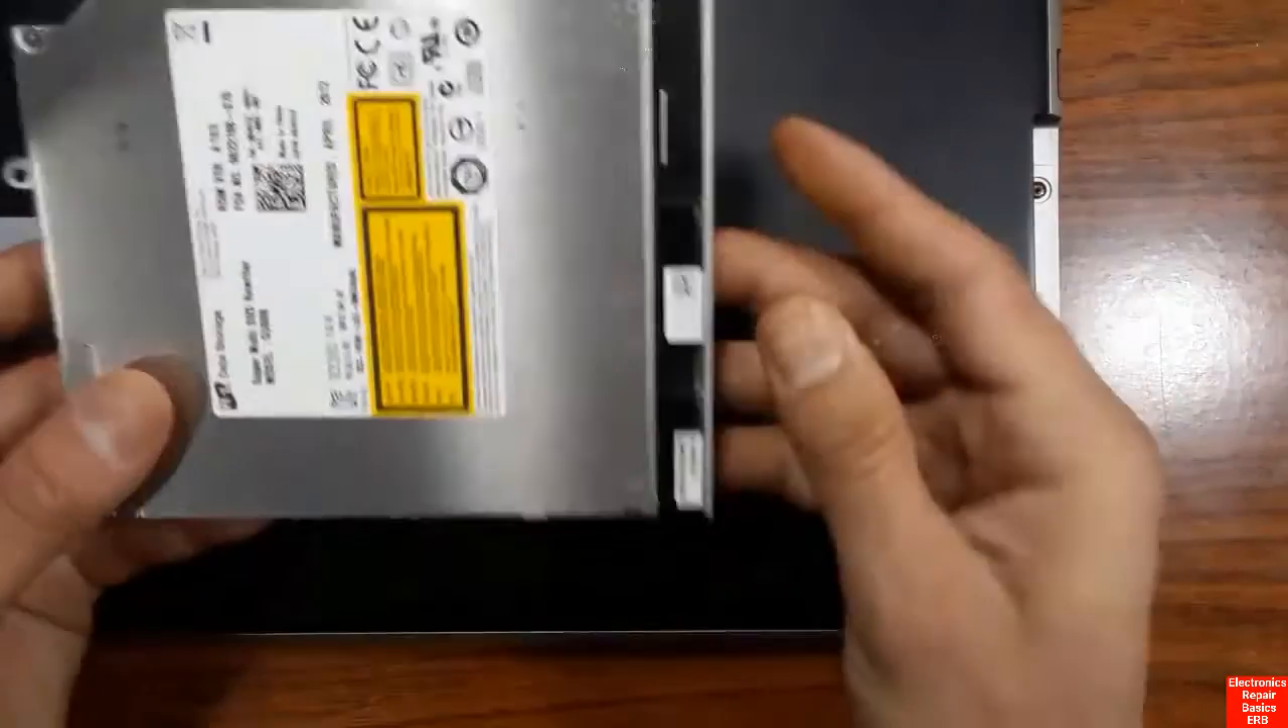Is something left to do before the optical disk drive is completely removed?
No.